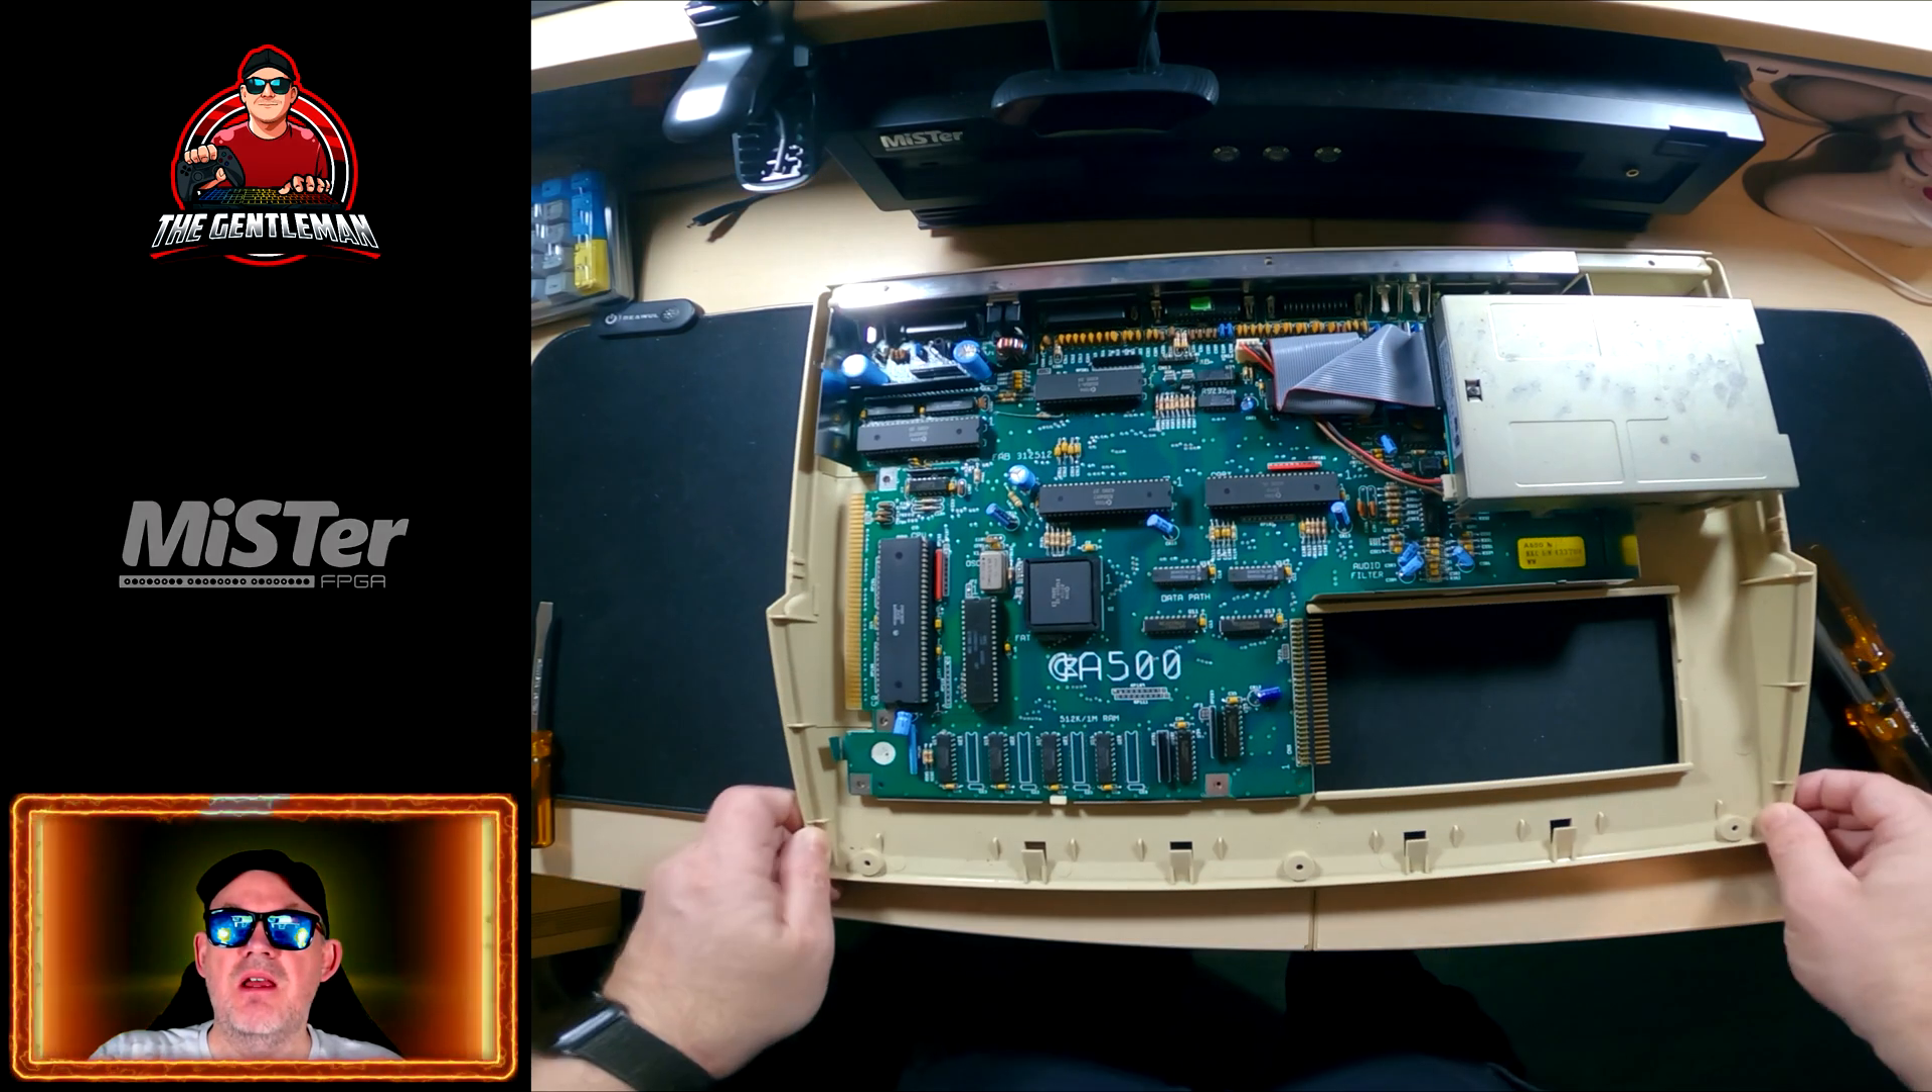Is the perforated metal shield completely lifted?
Yes.